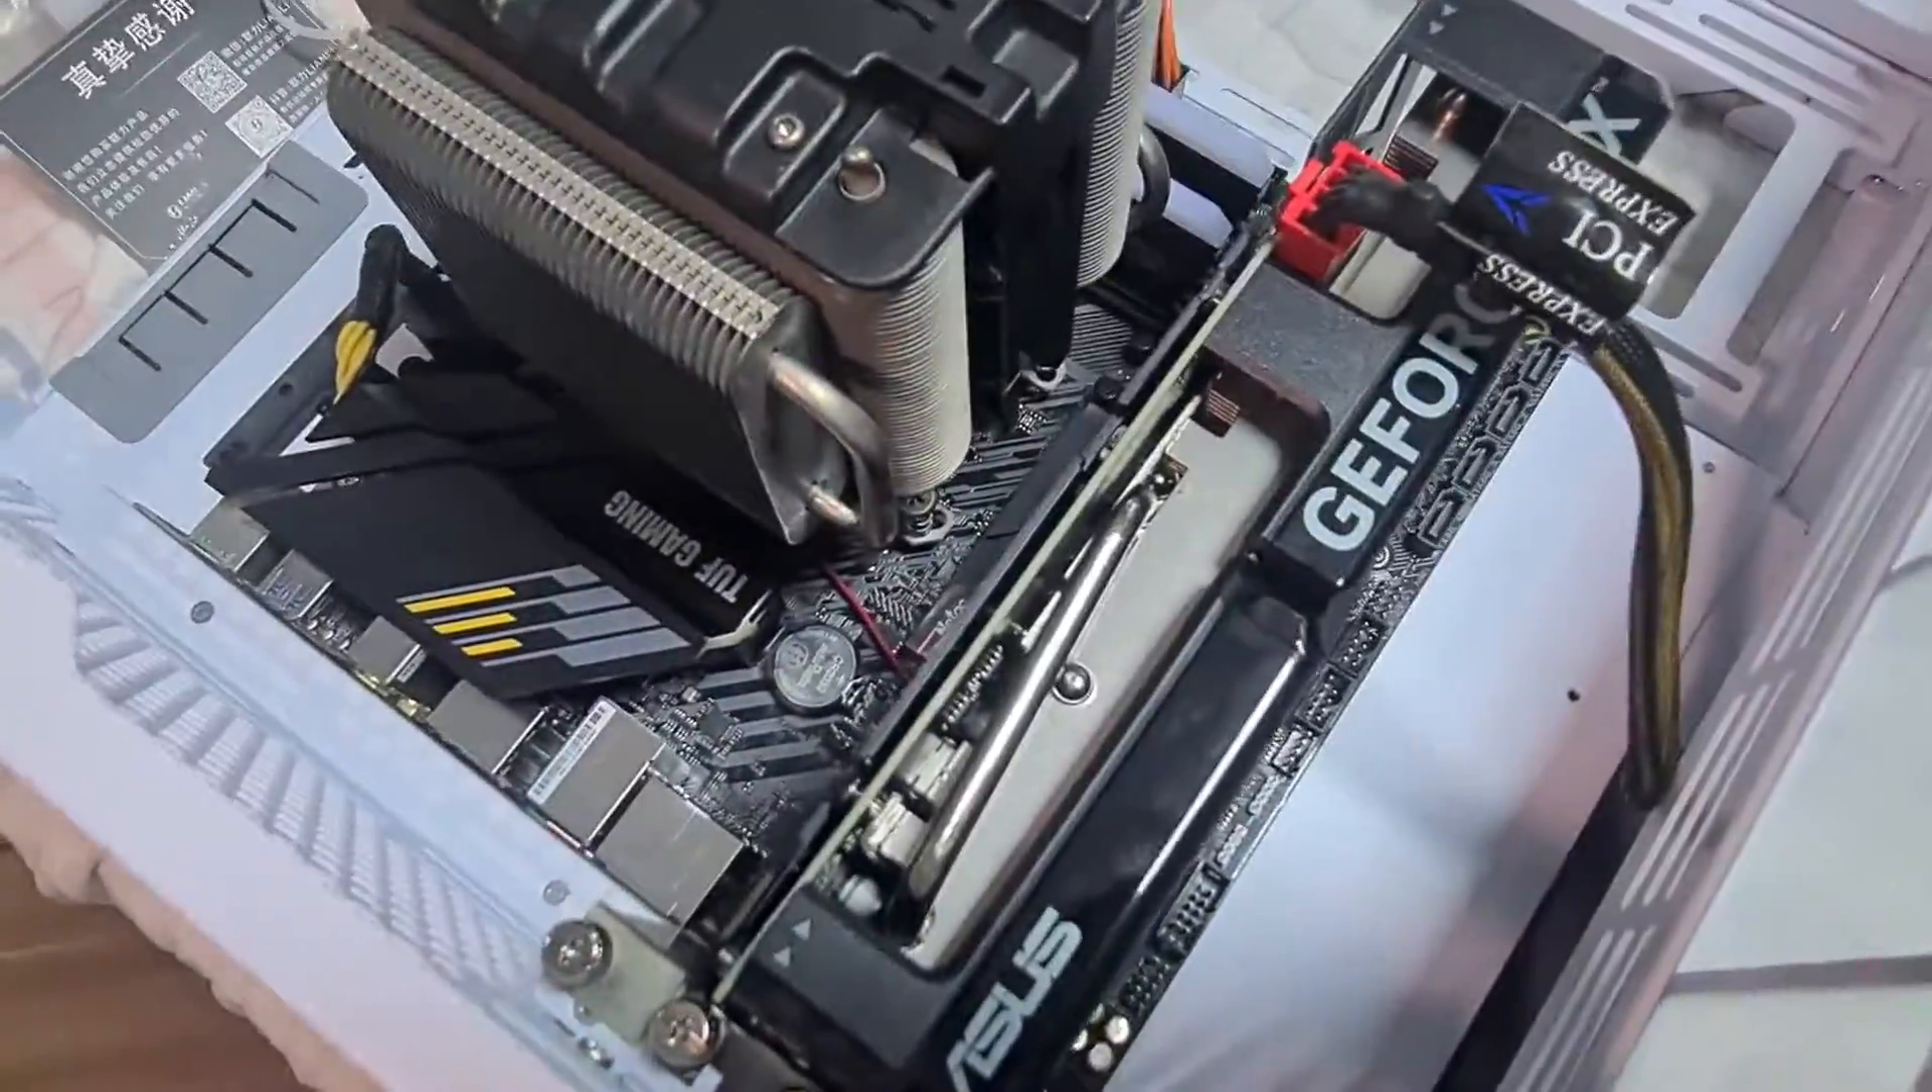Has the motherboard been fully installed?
Yes.